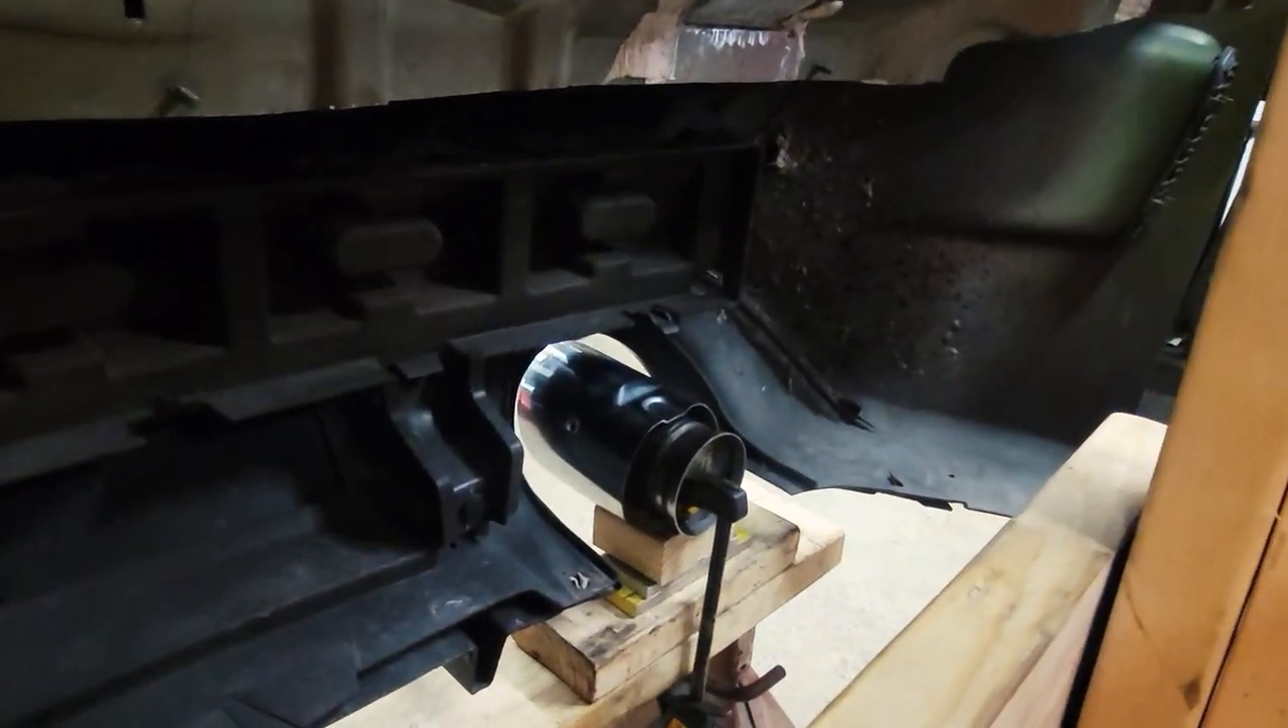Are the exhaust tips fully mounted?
No.